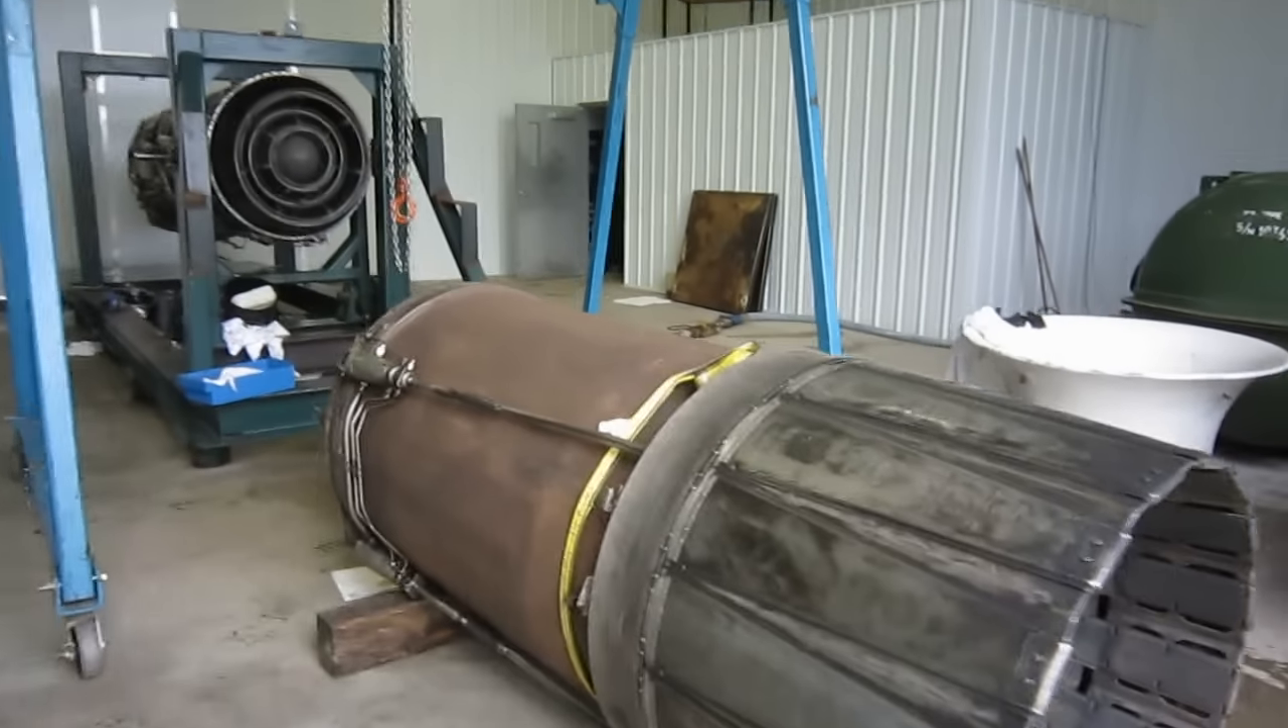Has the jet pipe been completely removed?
Yes.